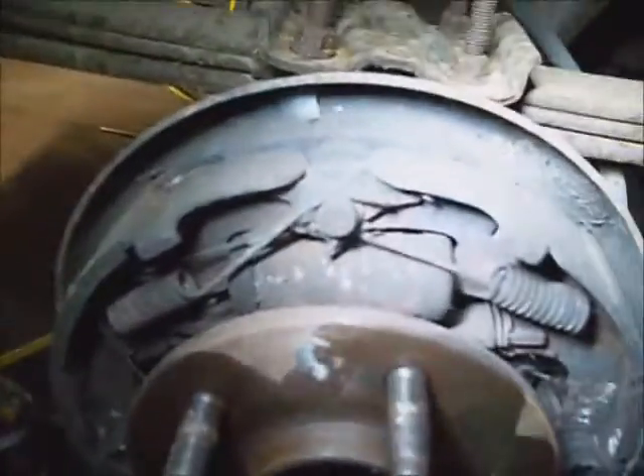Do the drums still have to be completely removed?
No.